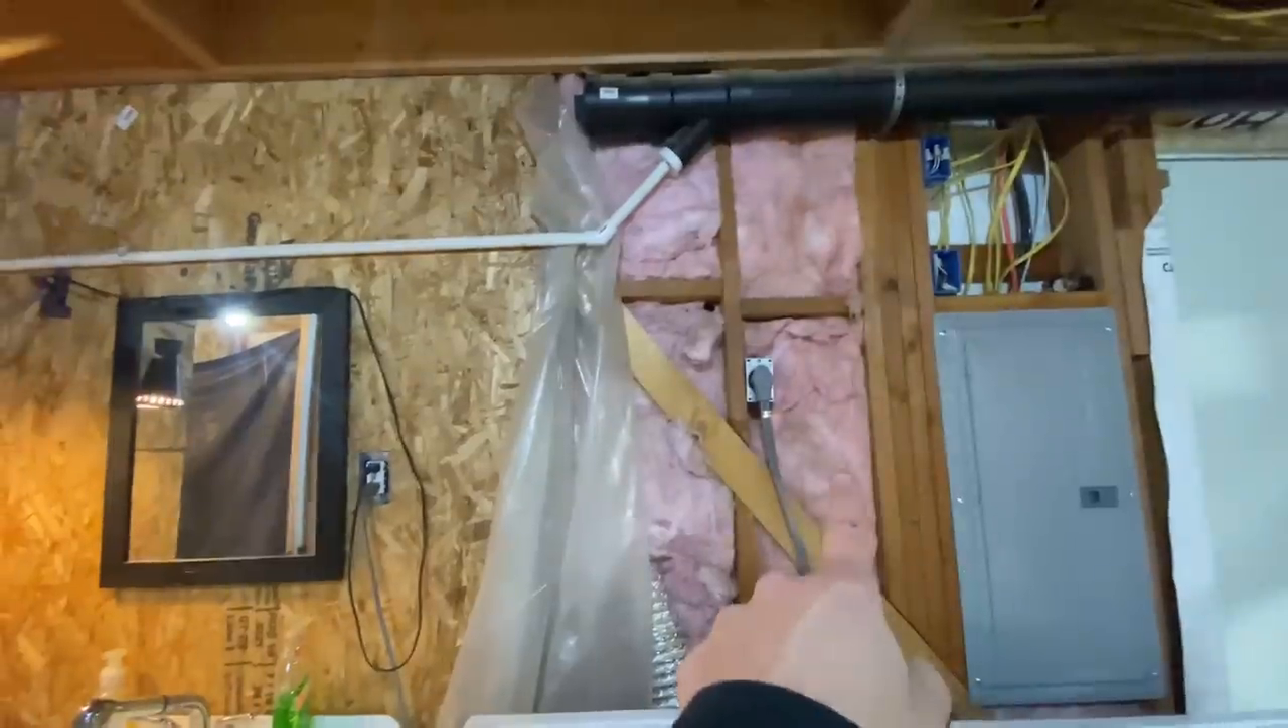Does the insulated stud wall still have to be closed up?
Yes.